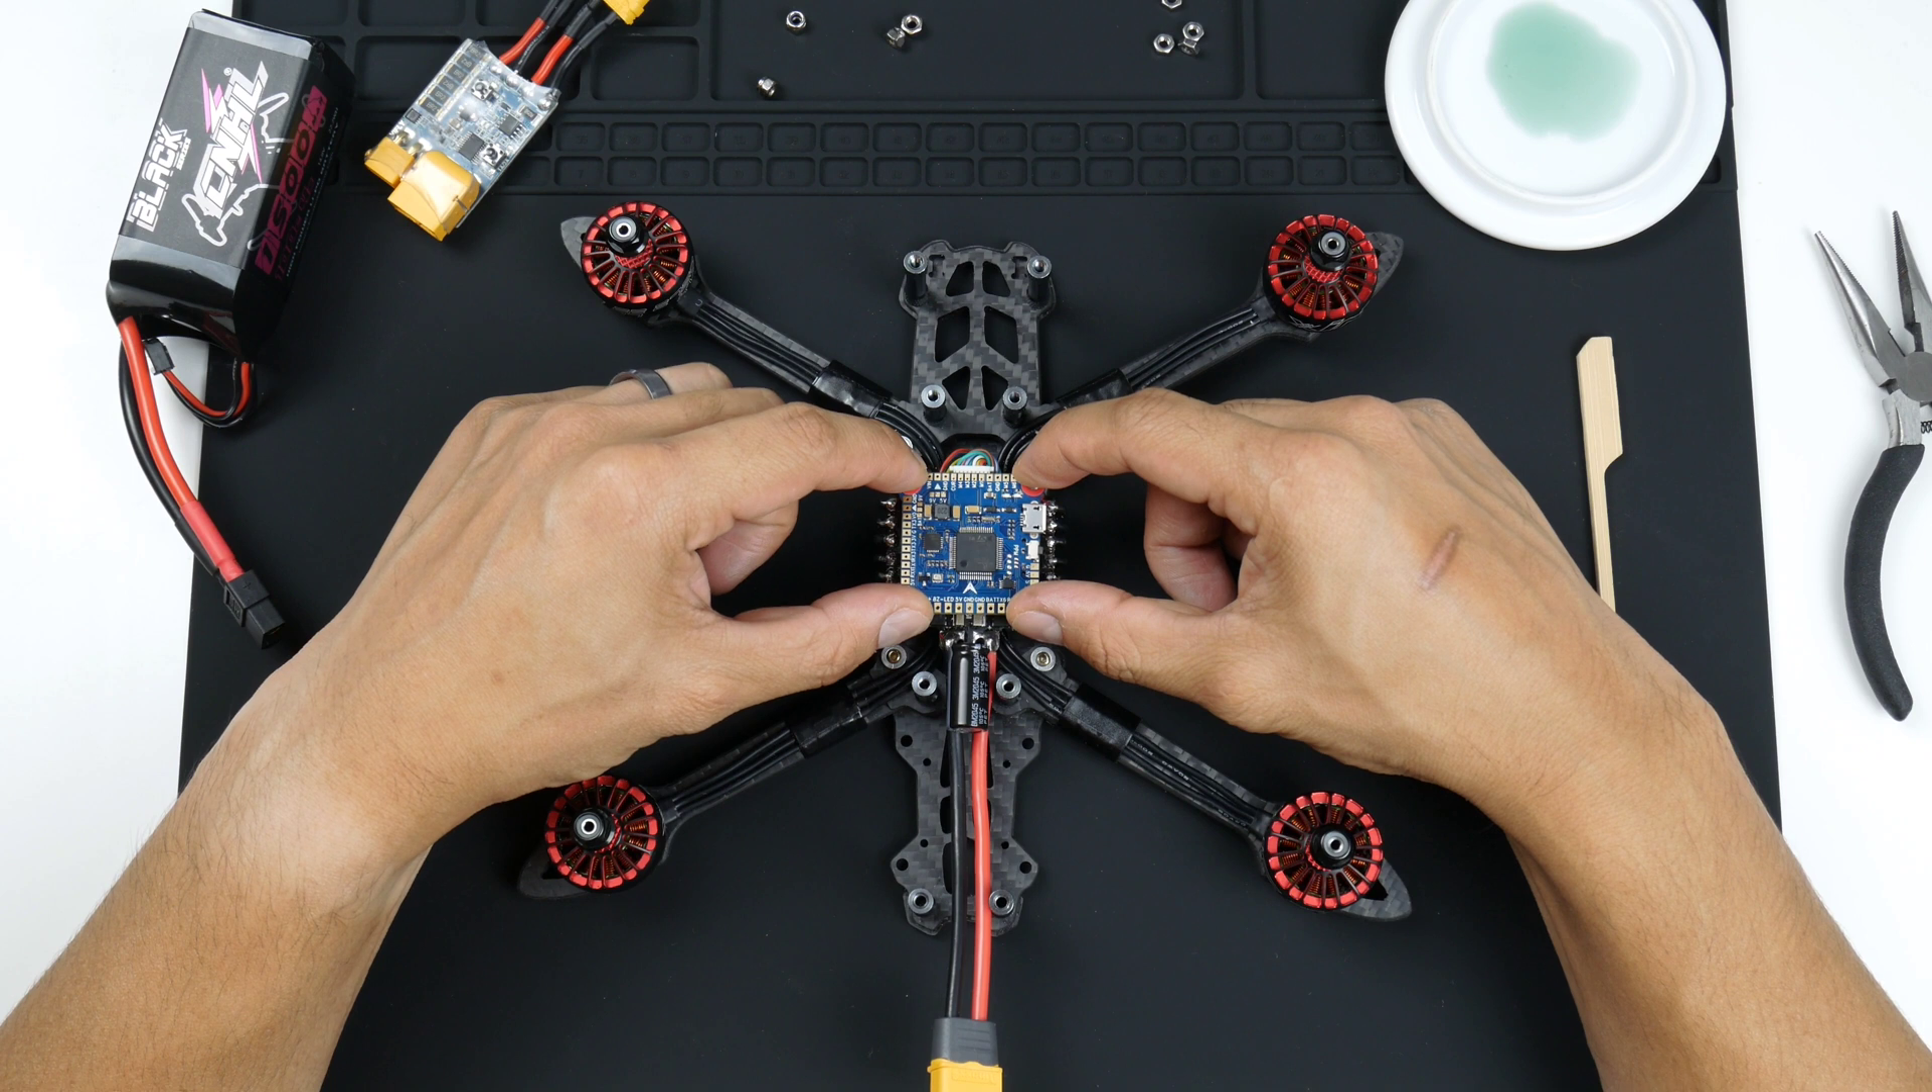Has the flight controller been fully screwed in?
No.